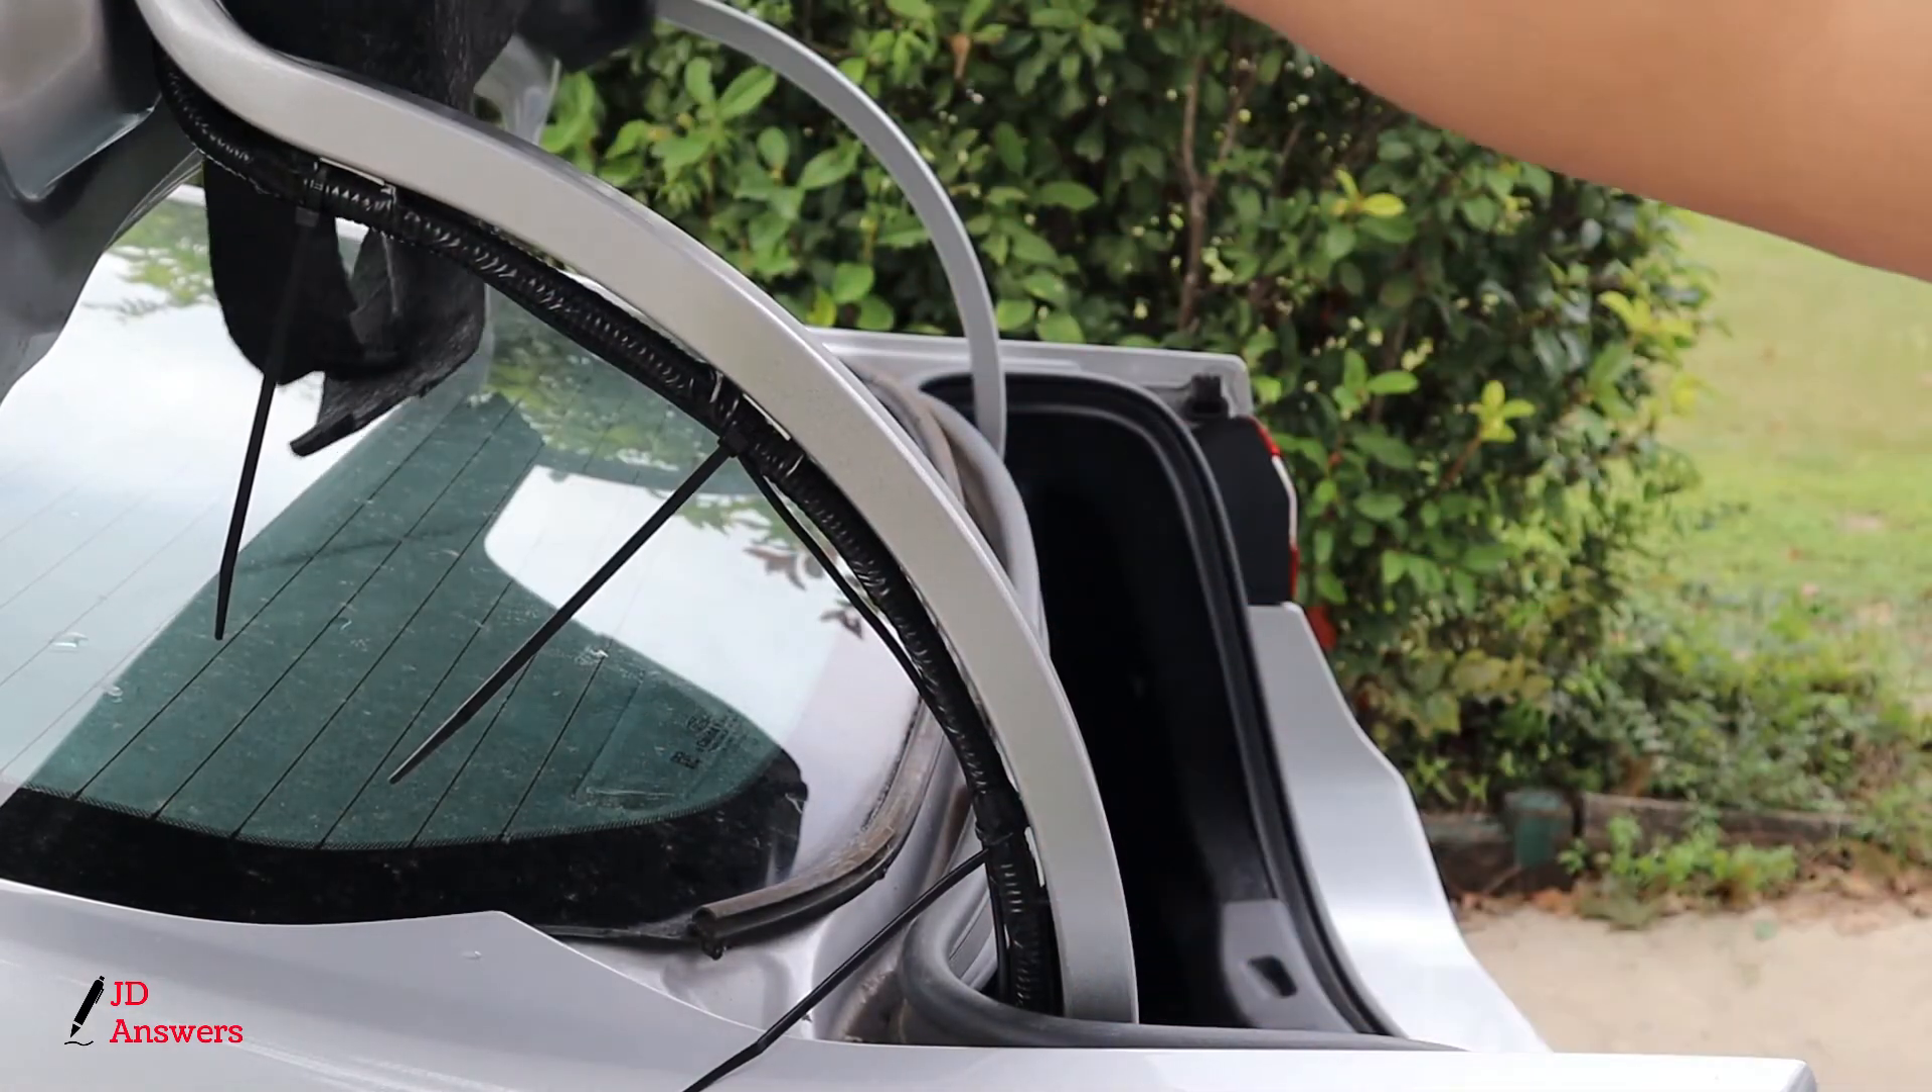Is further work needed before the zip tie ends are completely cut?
Yes.